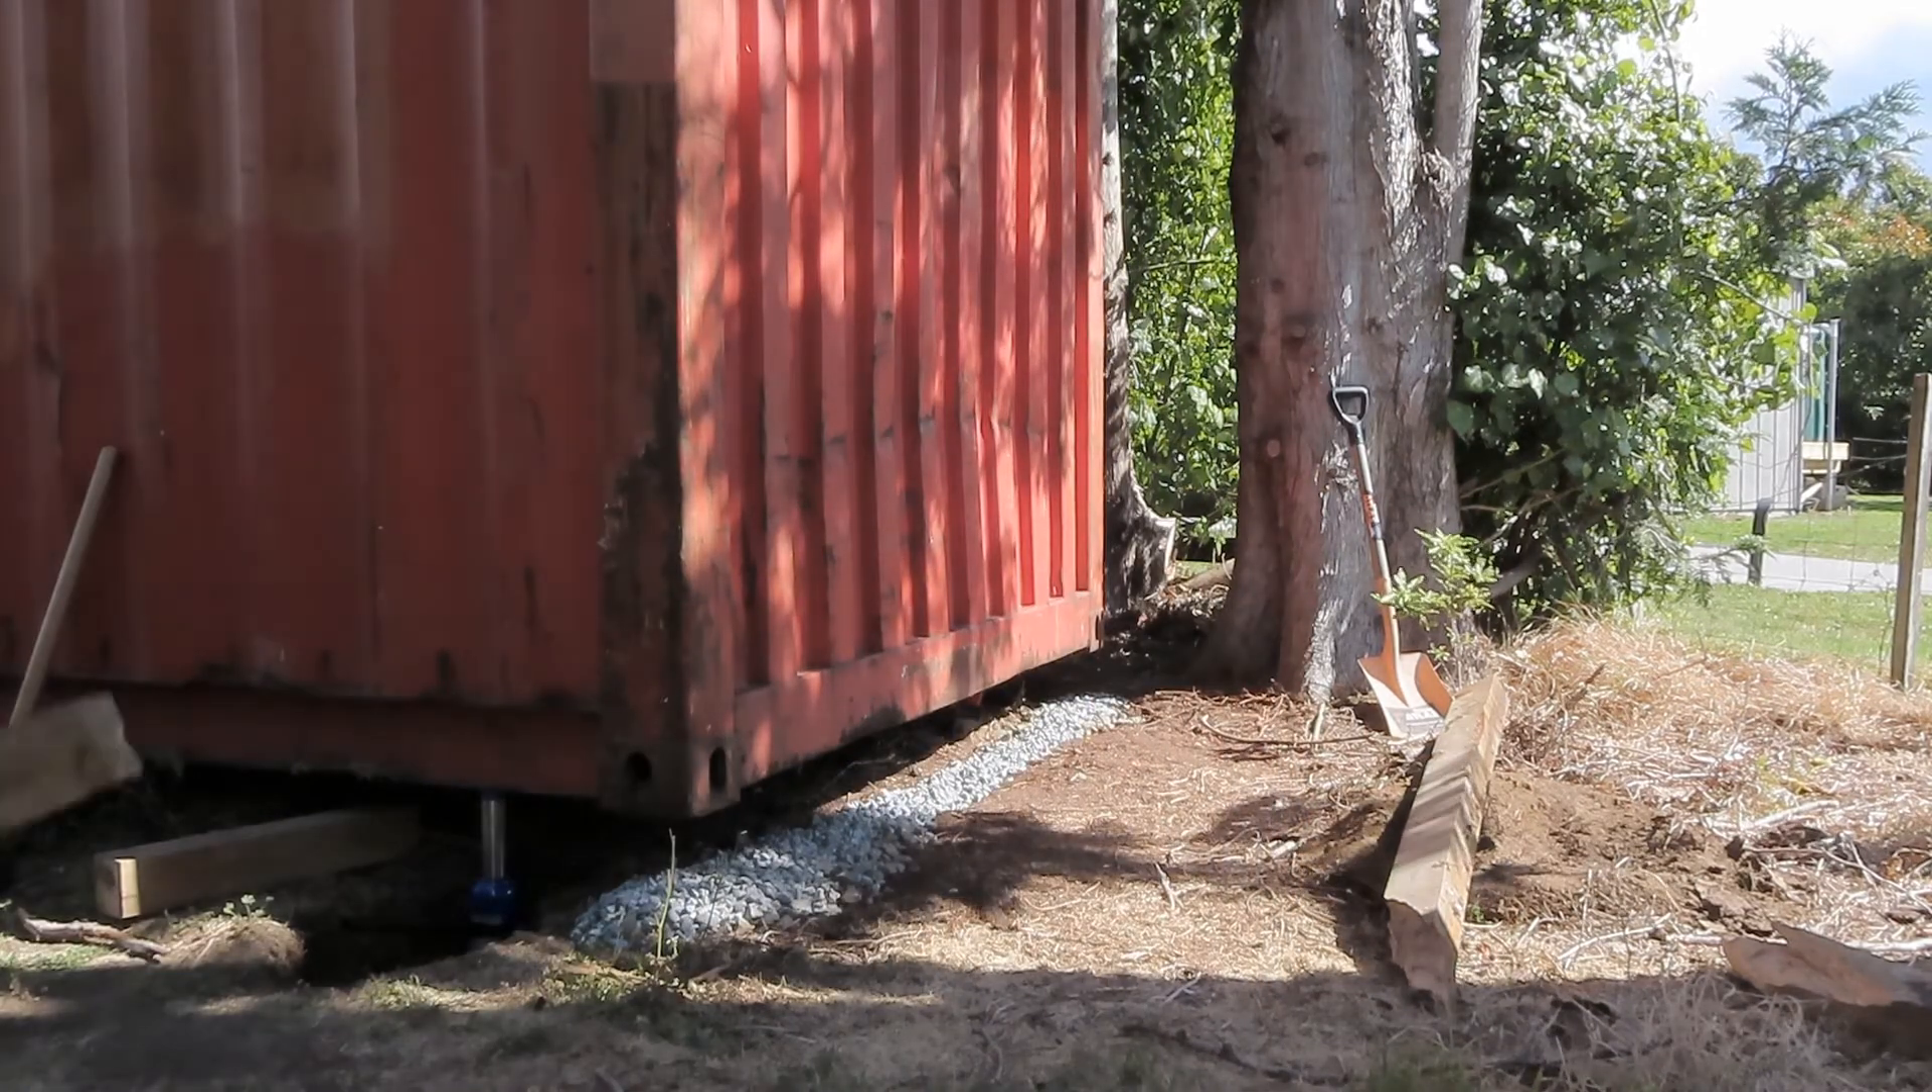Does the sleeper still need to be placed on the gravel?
Yes.